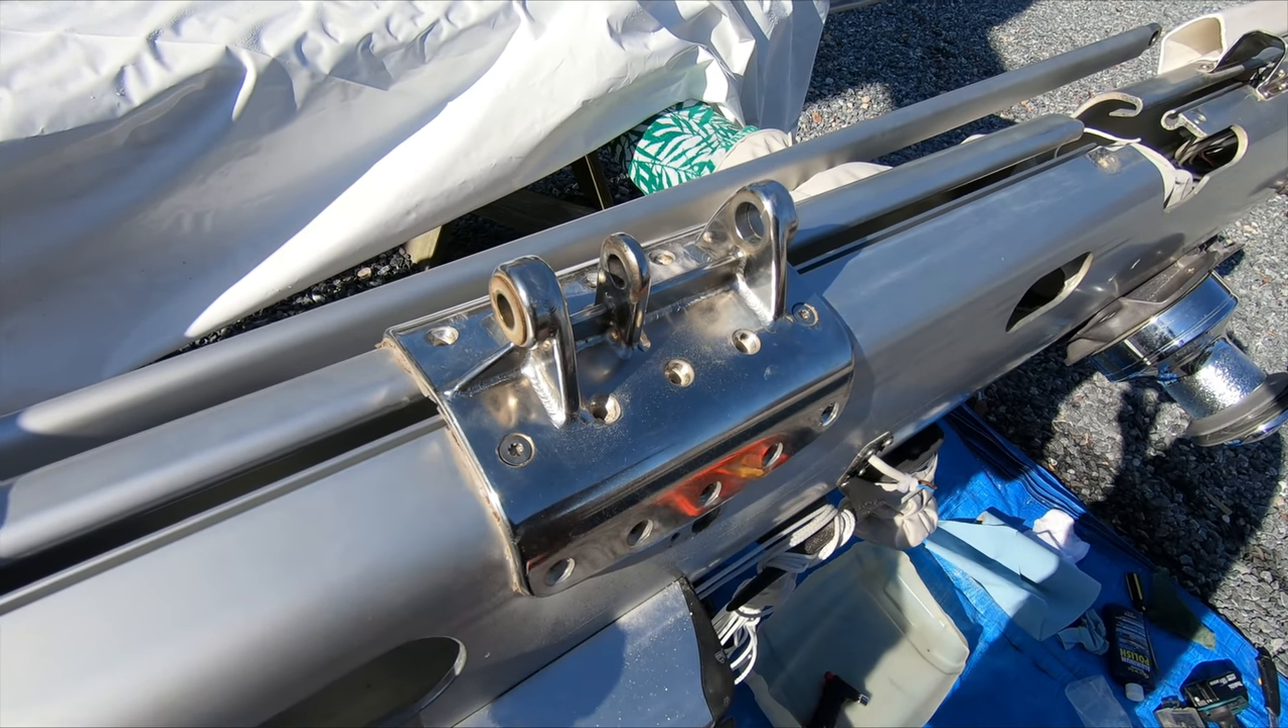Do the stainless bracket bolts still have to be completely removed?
Yes.